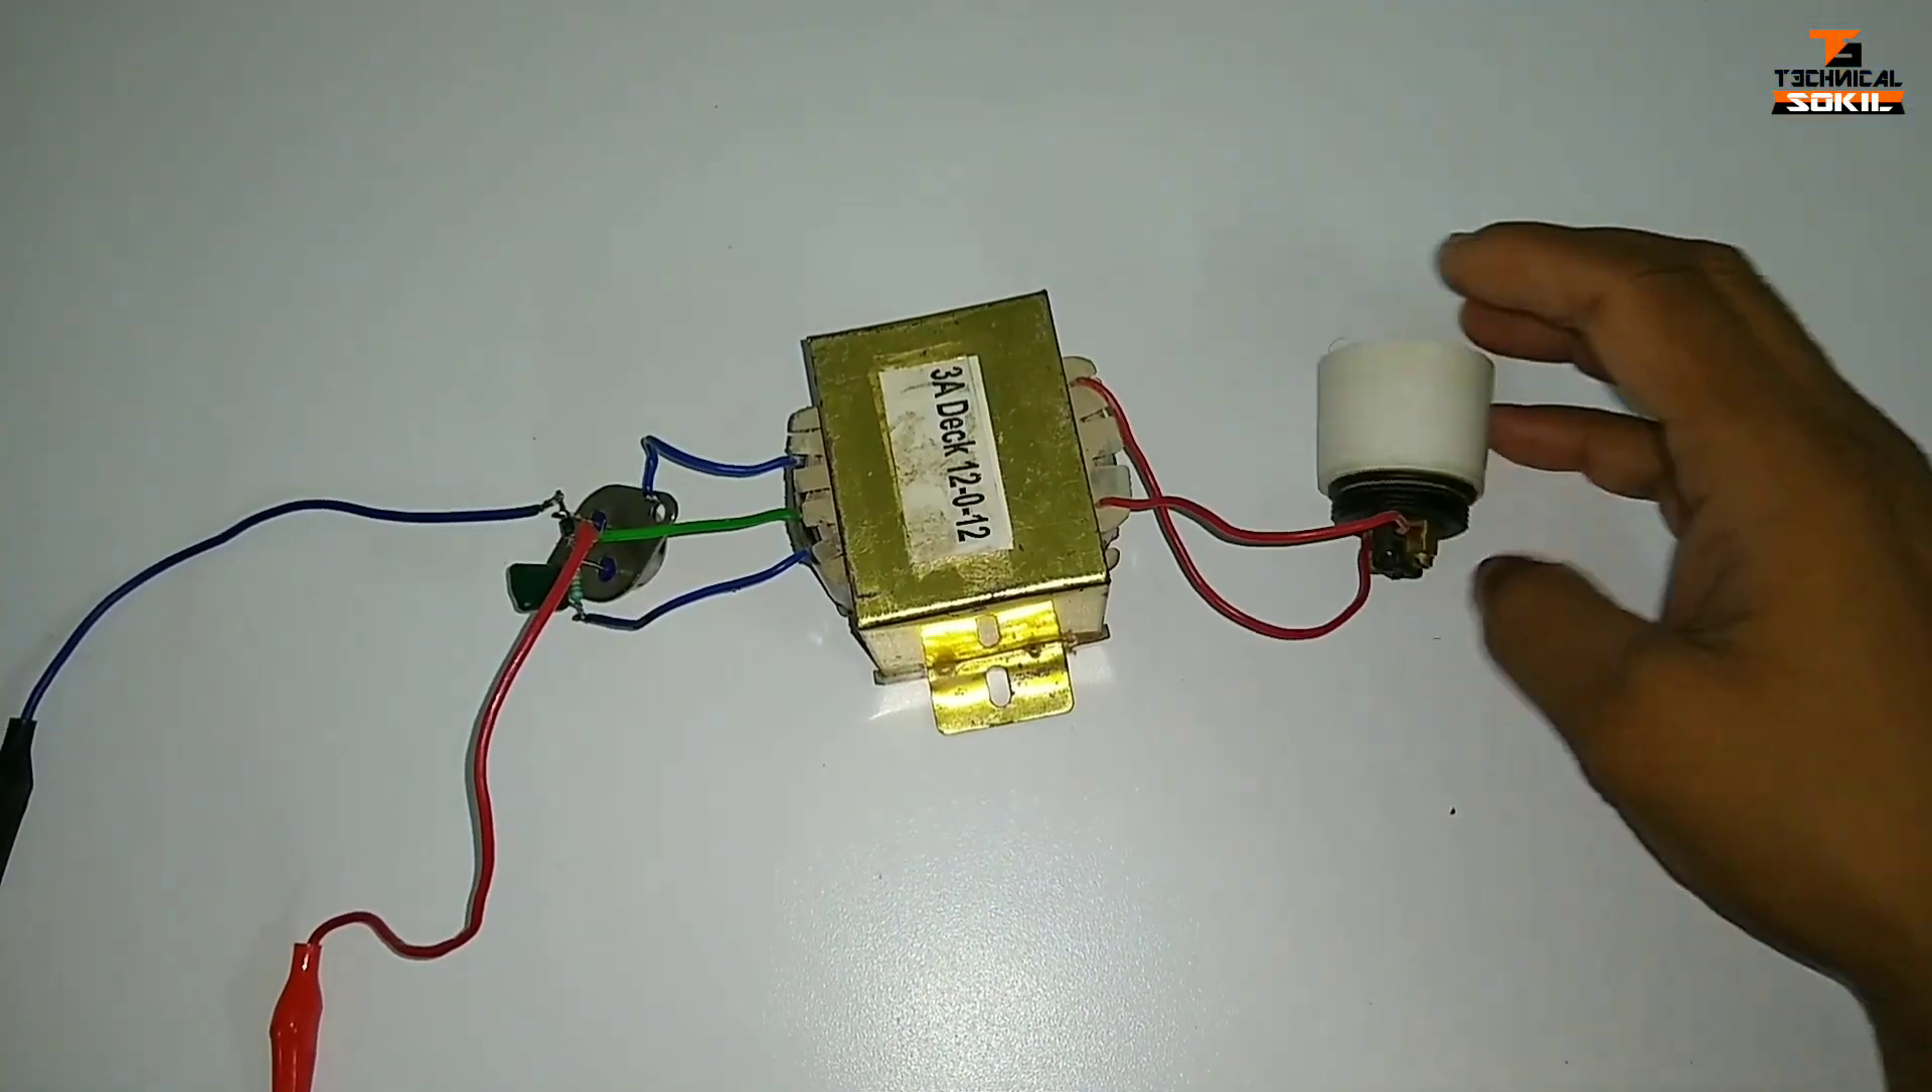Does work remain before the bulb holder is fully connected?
No.